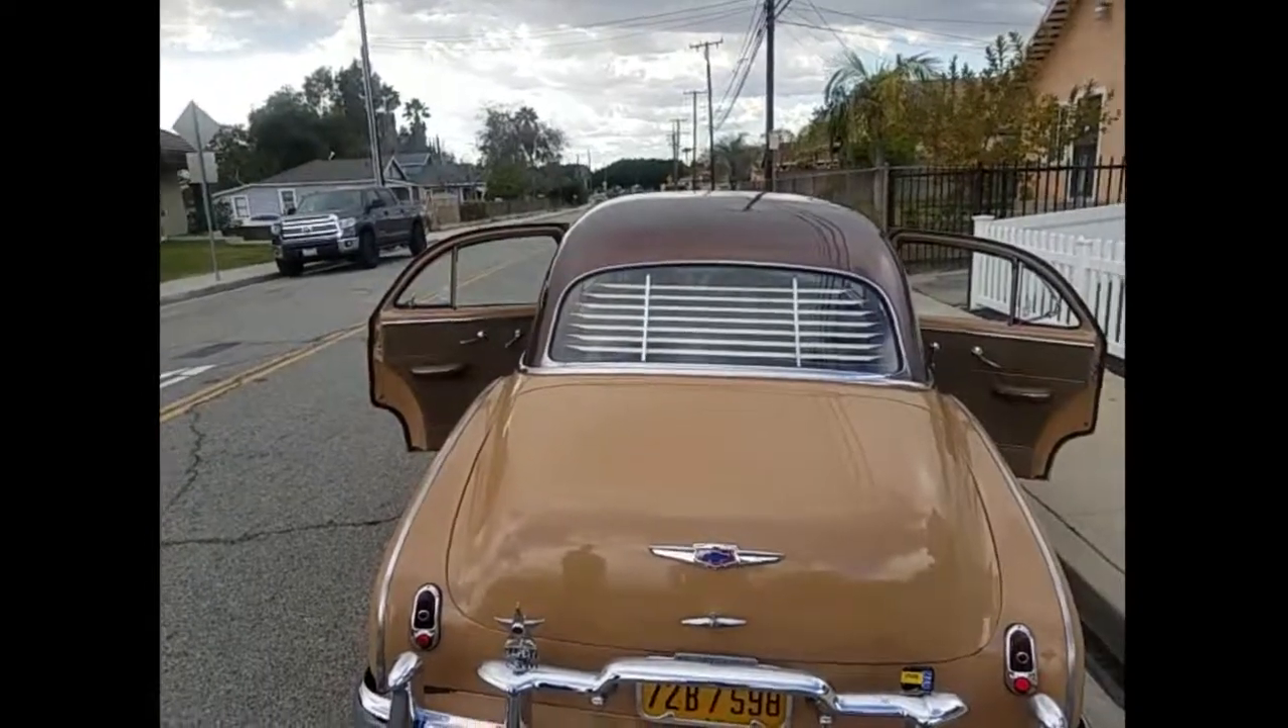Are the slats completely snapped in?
Yes.